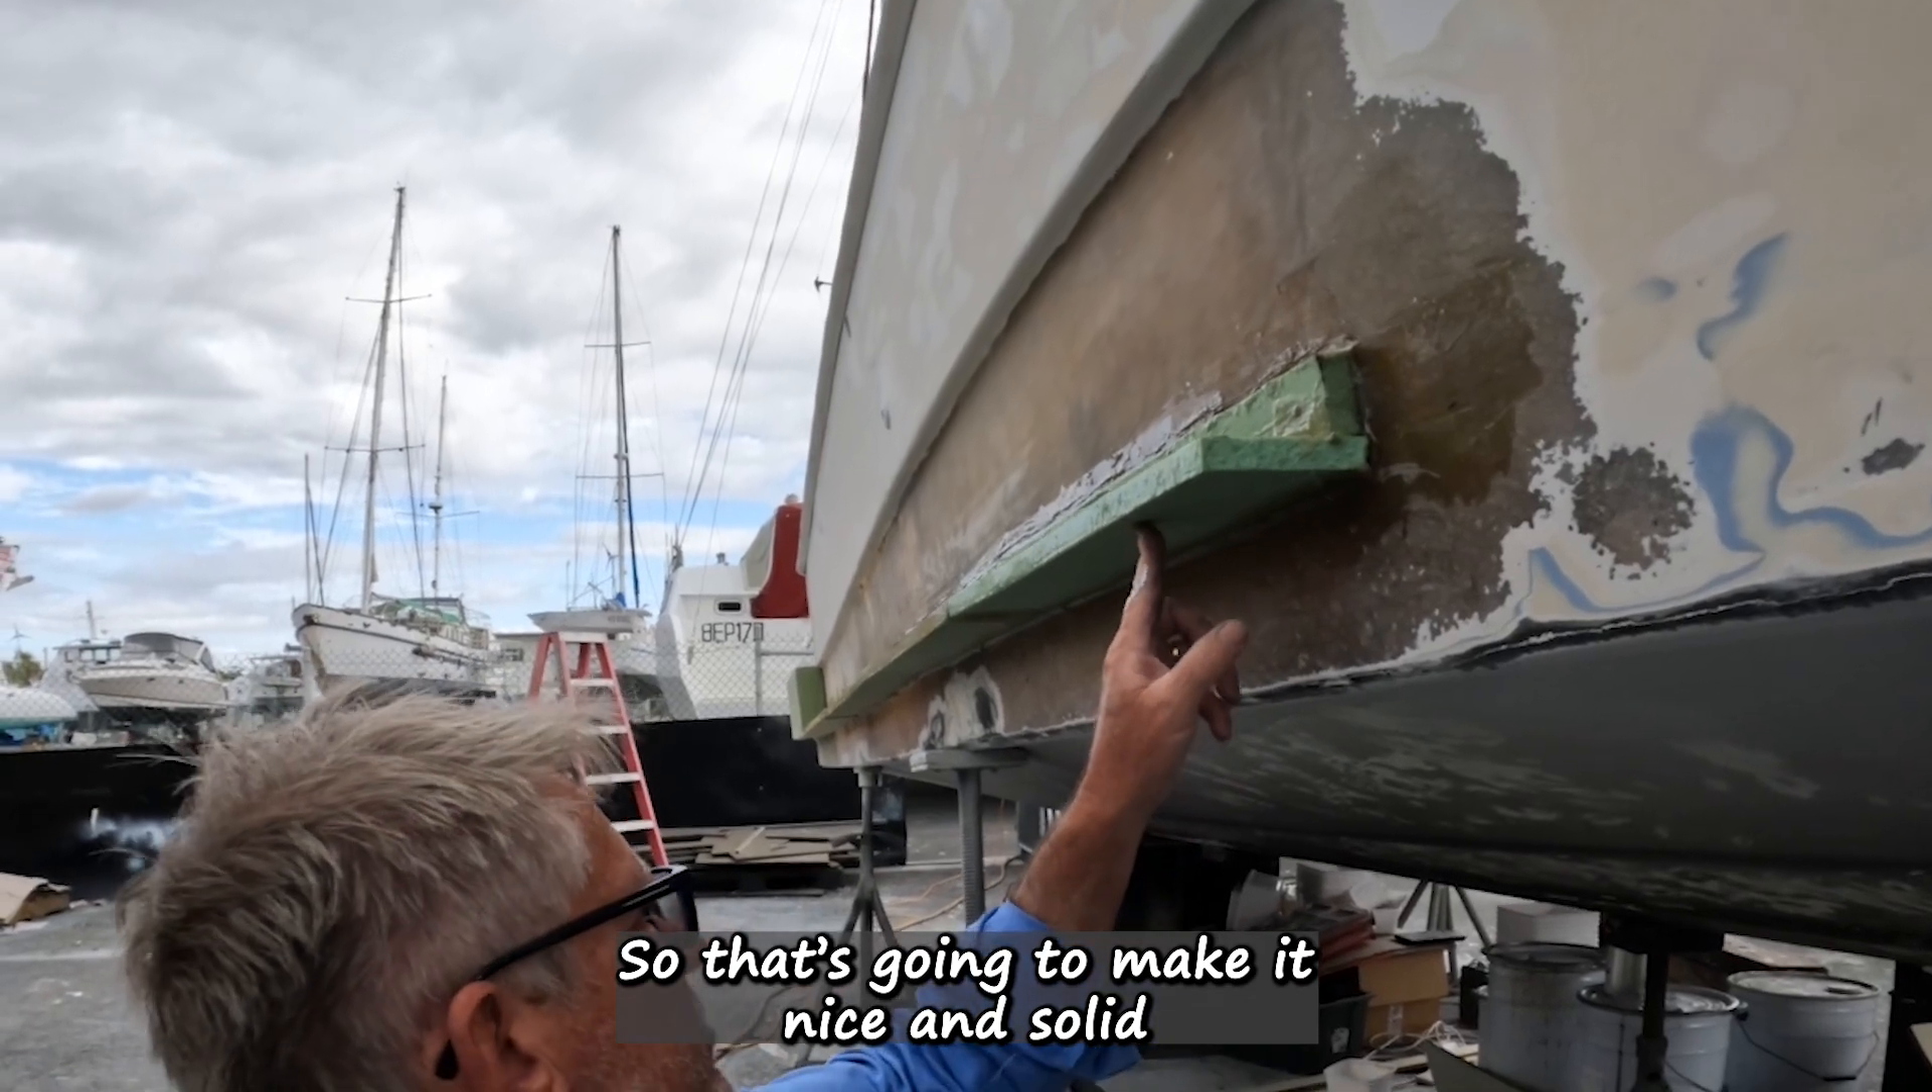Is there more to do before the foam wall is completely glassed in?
Yes.